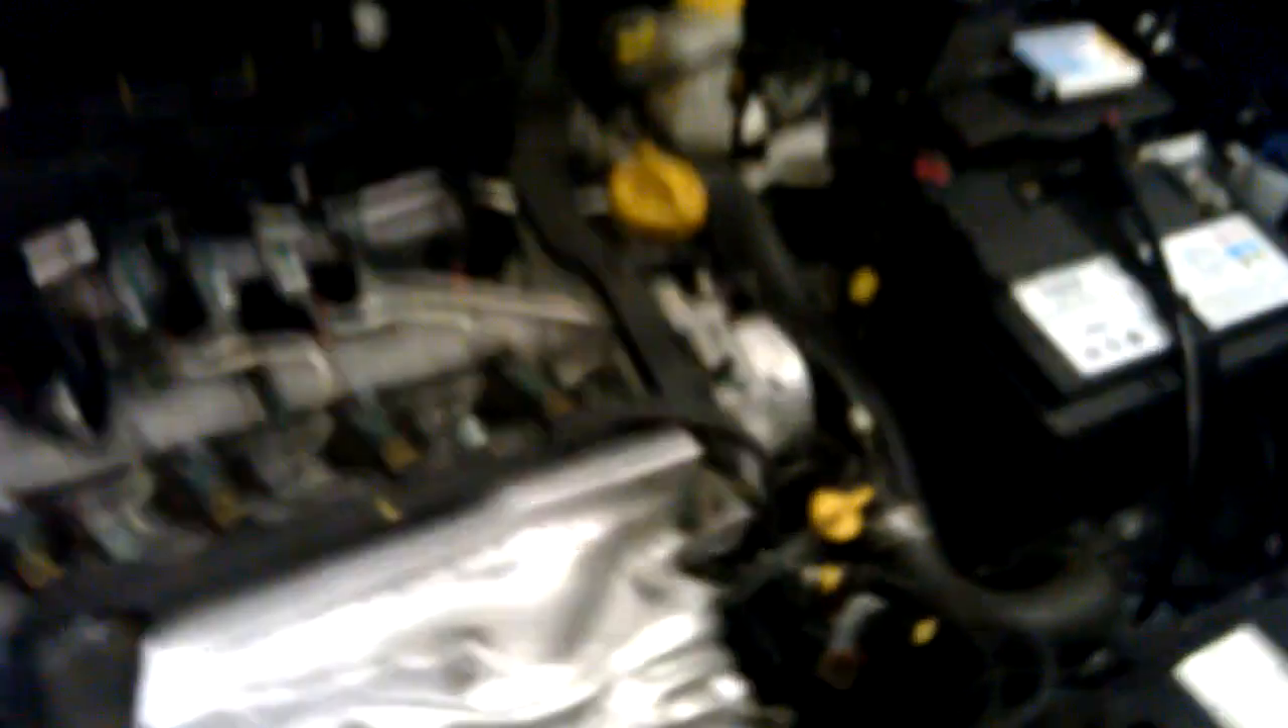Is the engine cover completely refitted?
No.